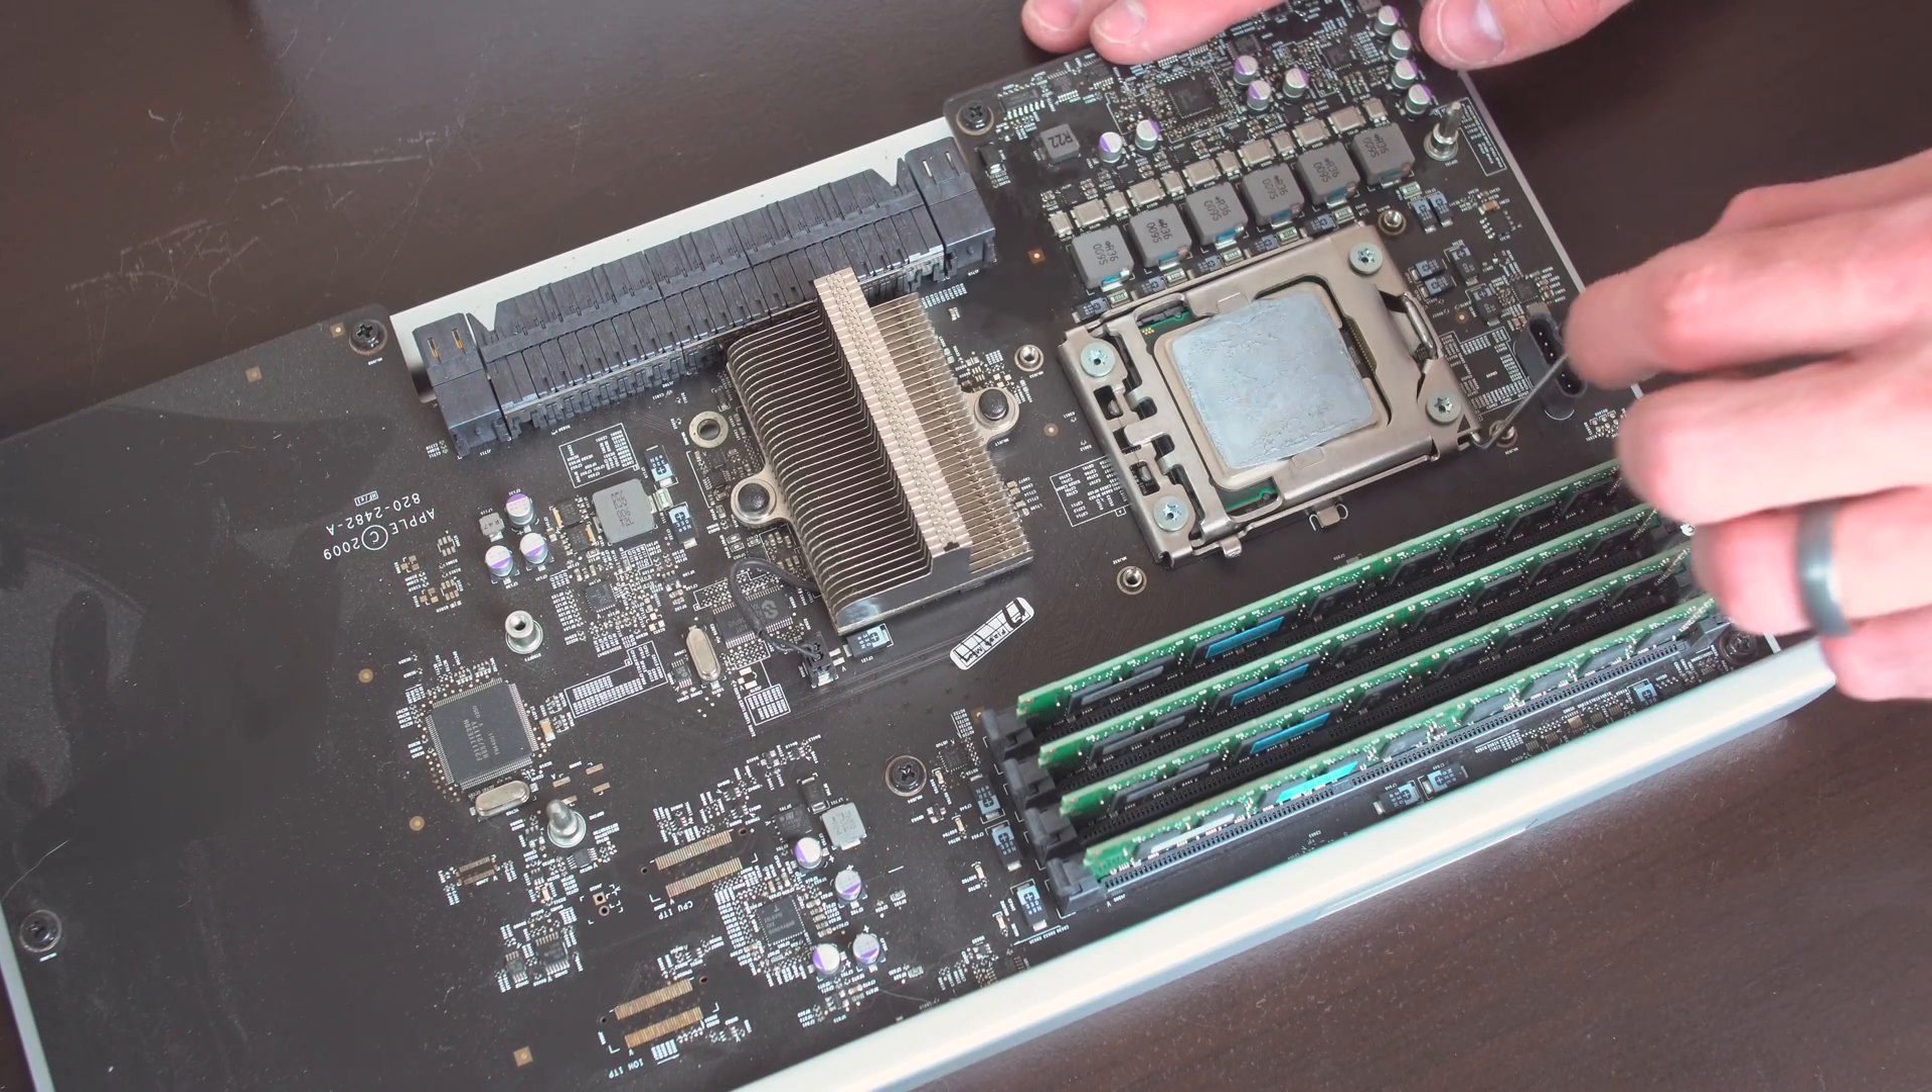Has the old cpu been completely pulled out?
No.